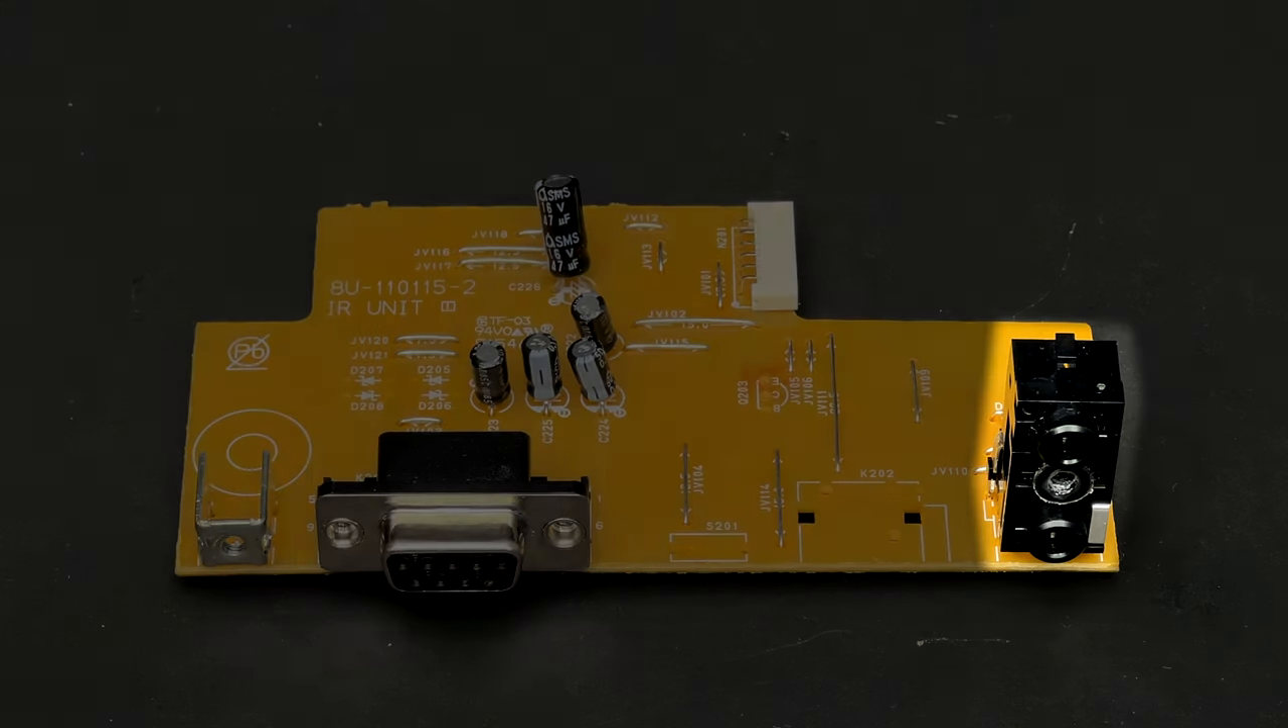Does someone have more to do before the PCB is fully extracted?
No.